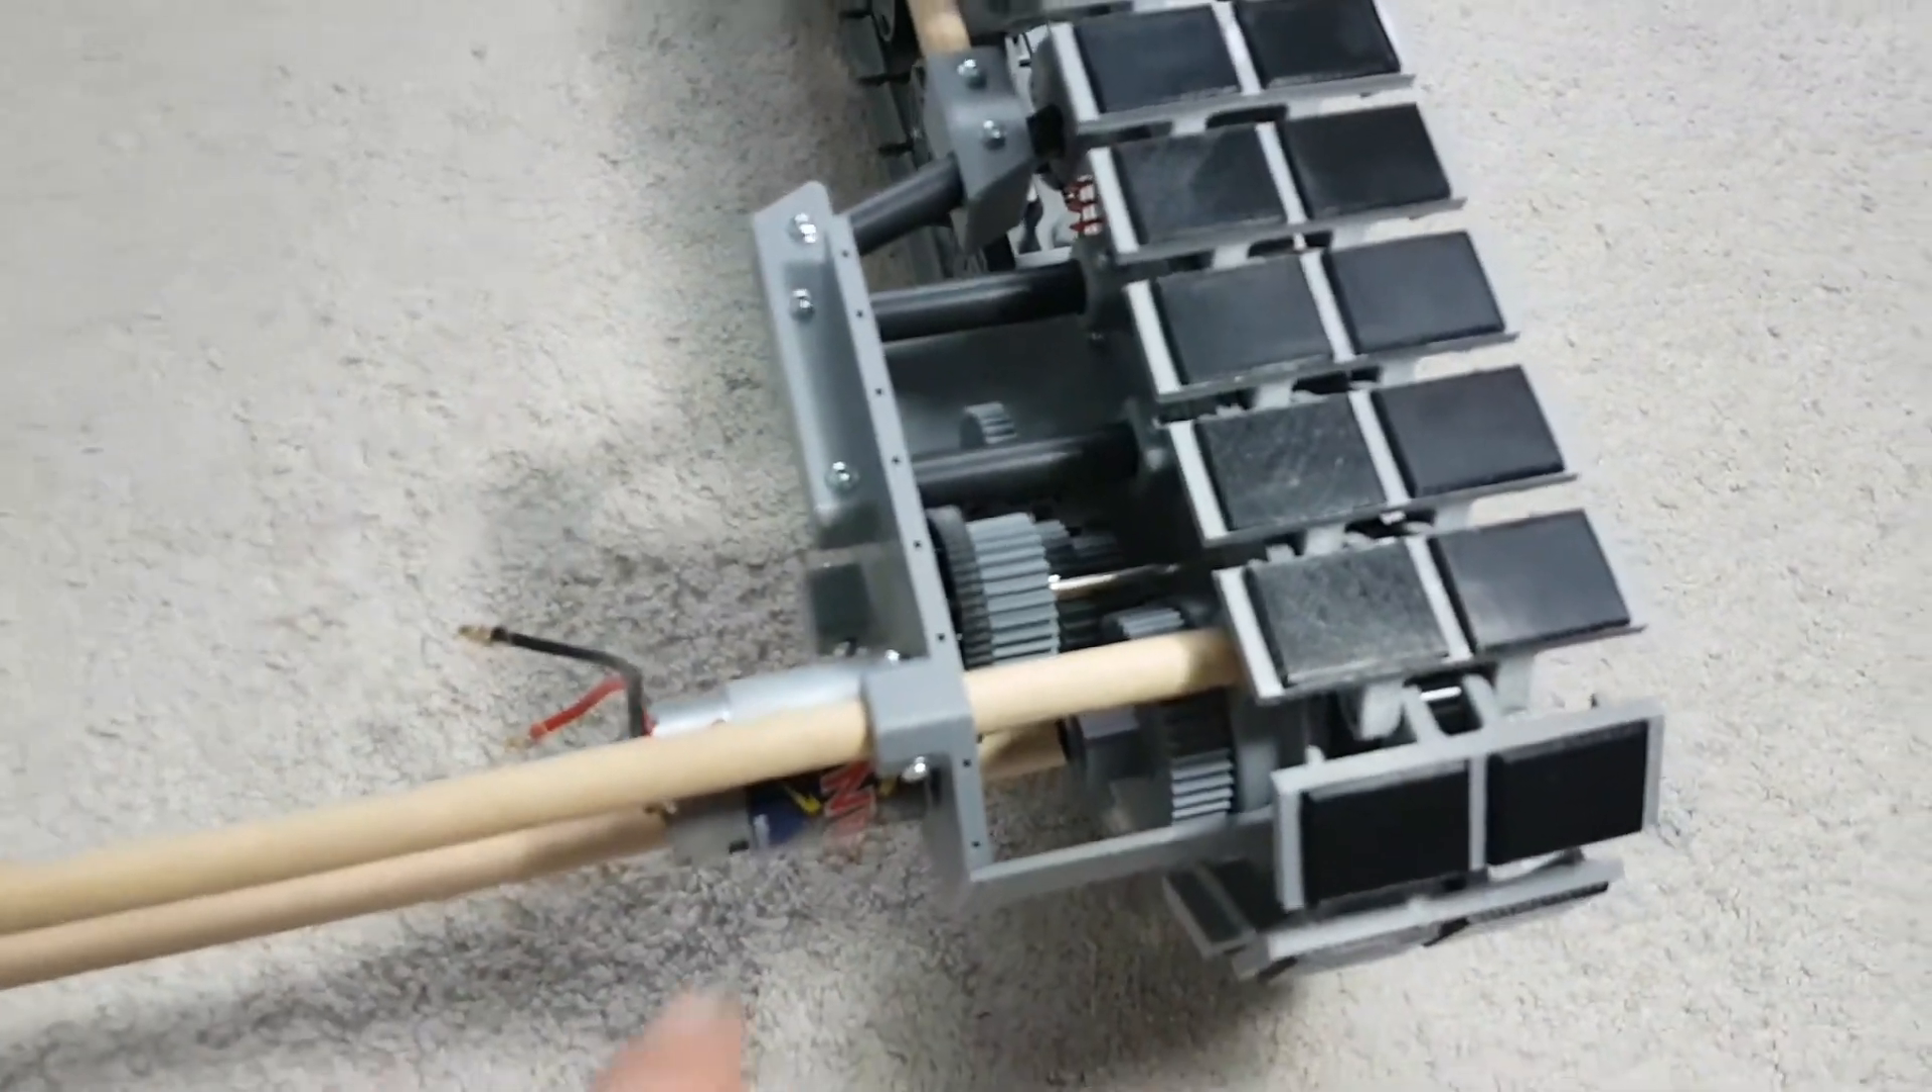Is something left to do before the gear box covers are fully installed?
Yes.